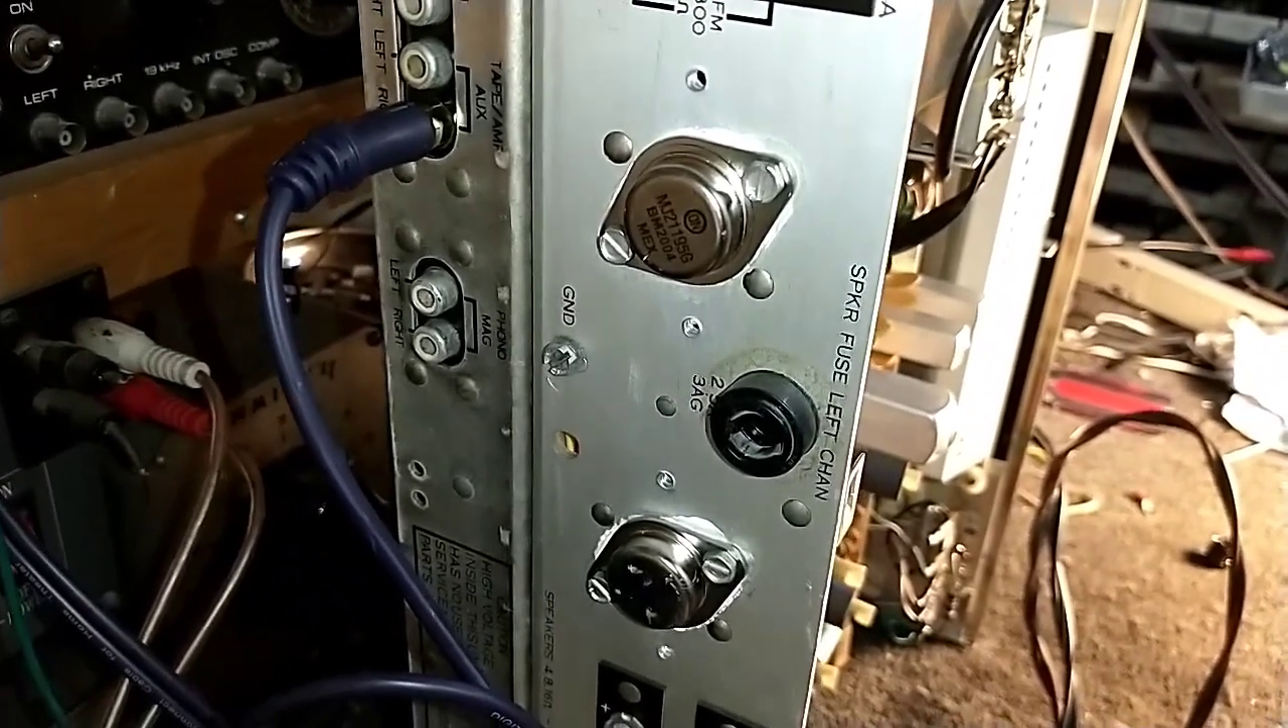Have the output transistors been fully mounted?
Yes.